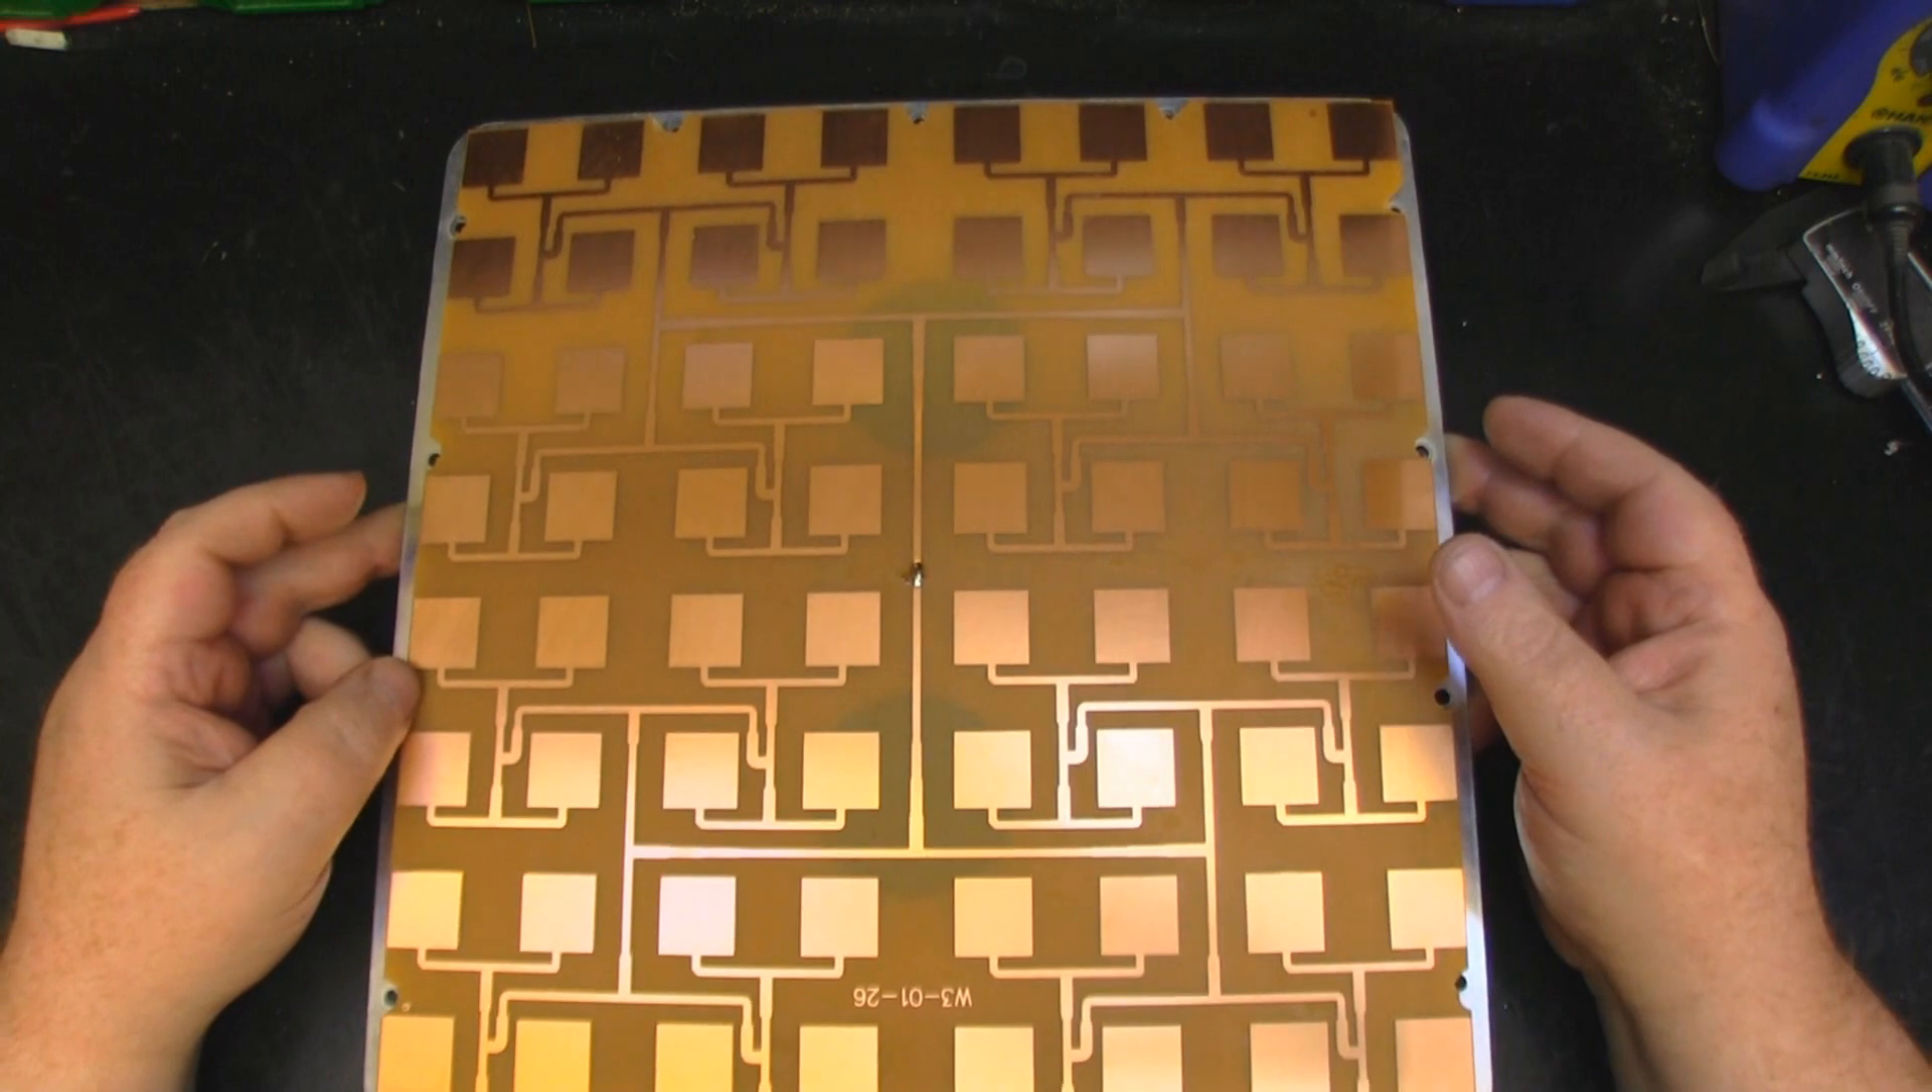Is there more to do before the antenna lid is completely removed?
No.